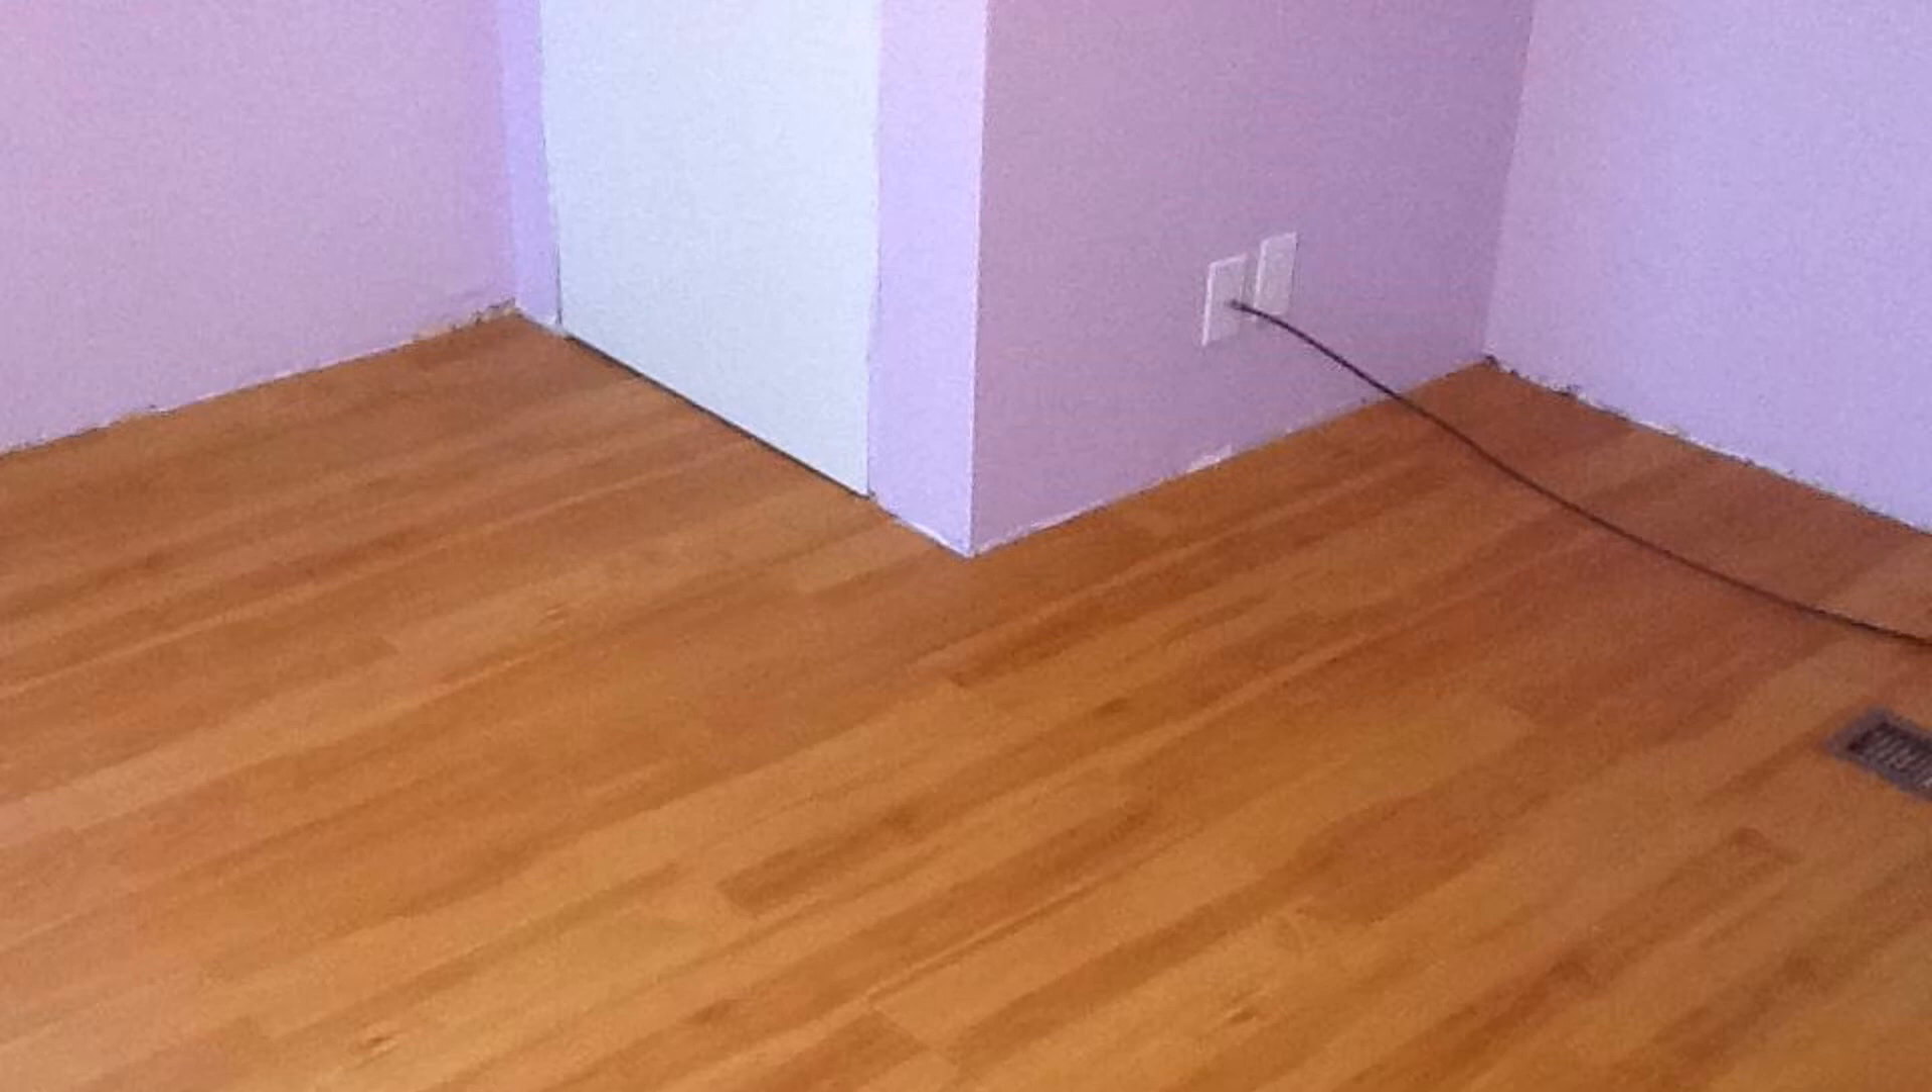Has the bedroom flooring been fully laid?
Yes.